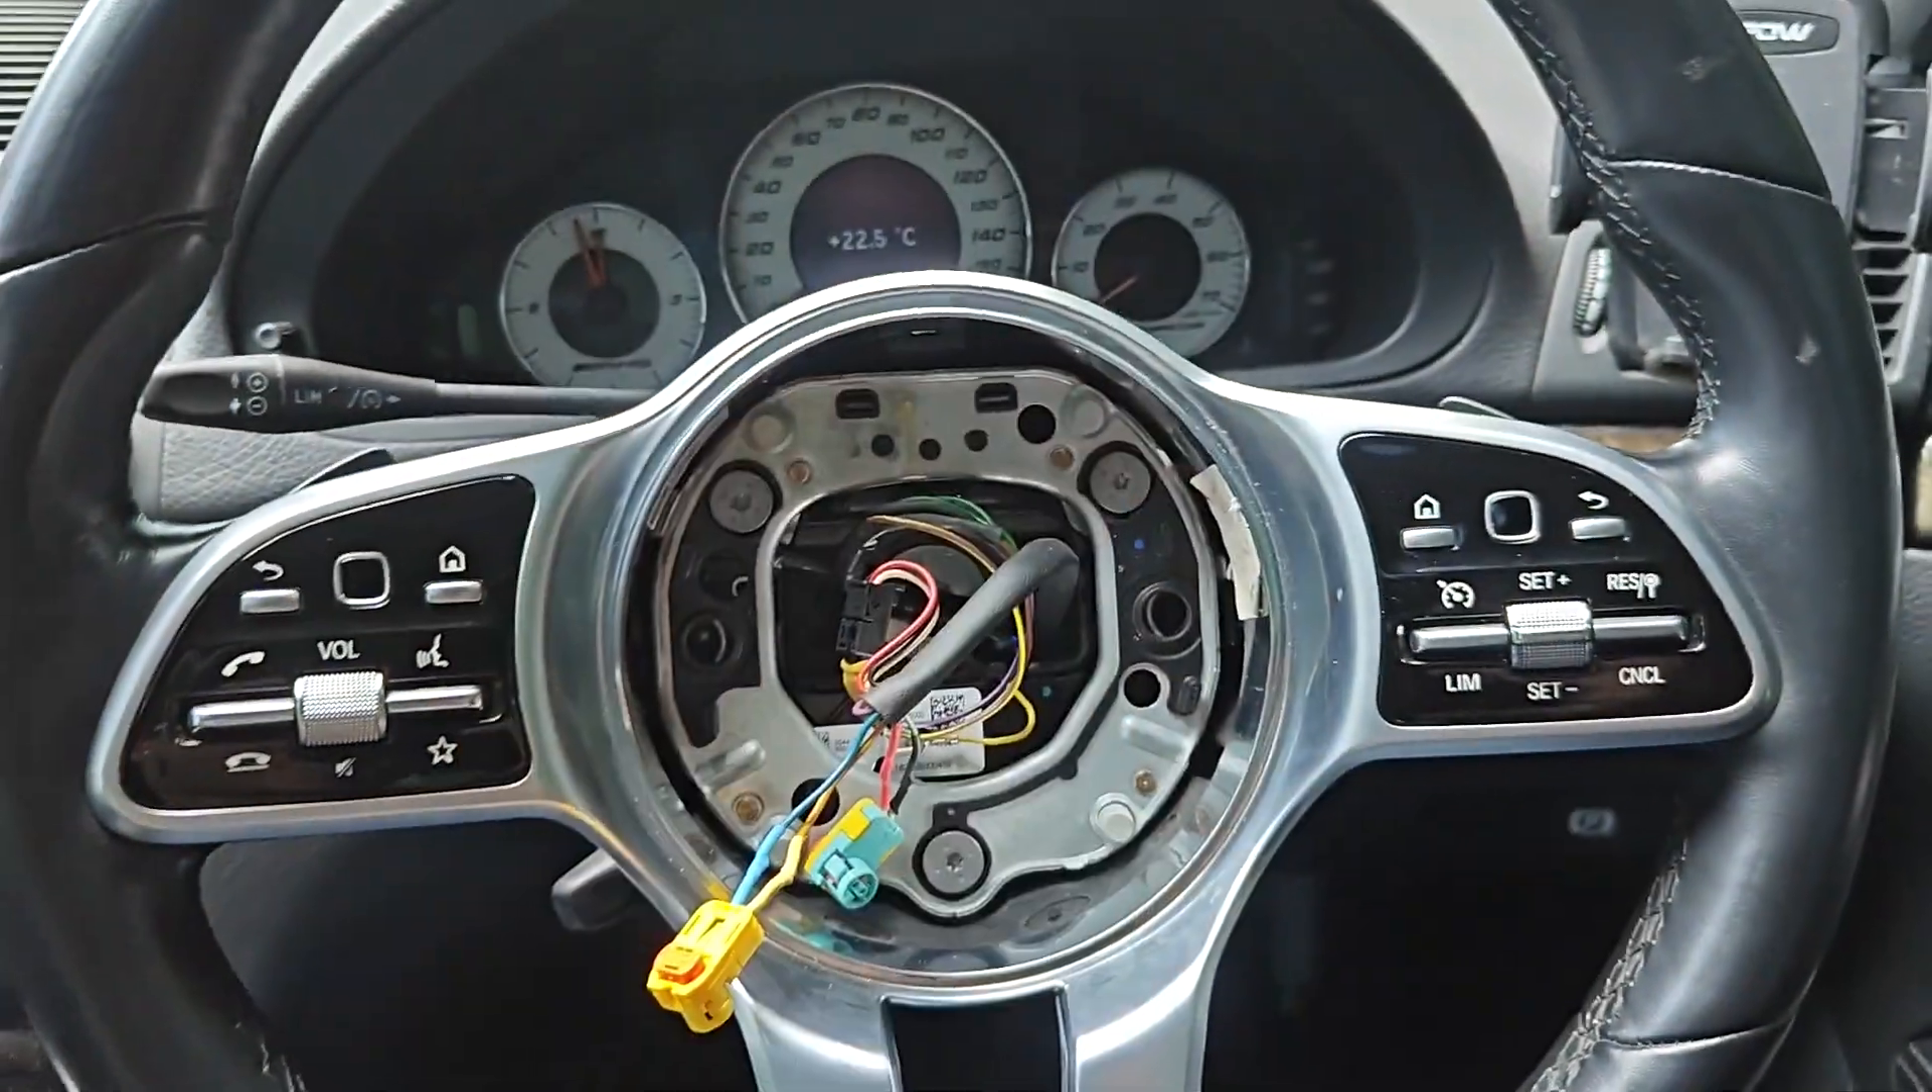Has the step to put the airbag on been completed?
No.